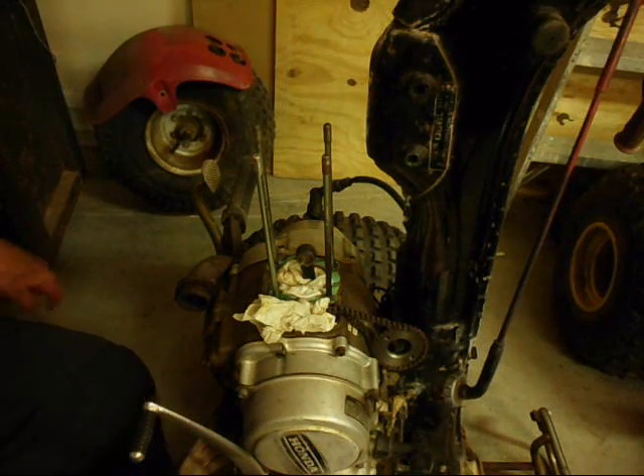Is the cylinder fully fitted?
No.